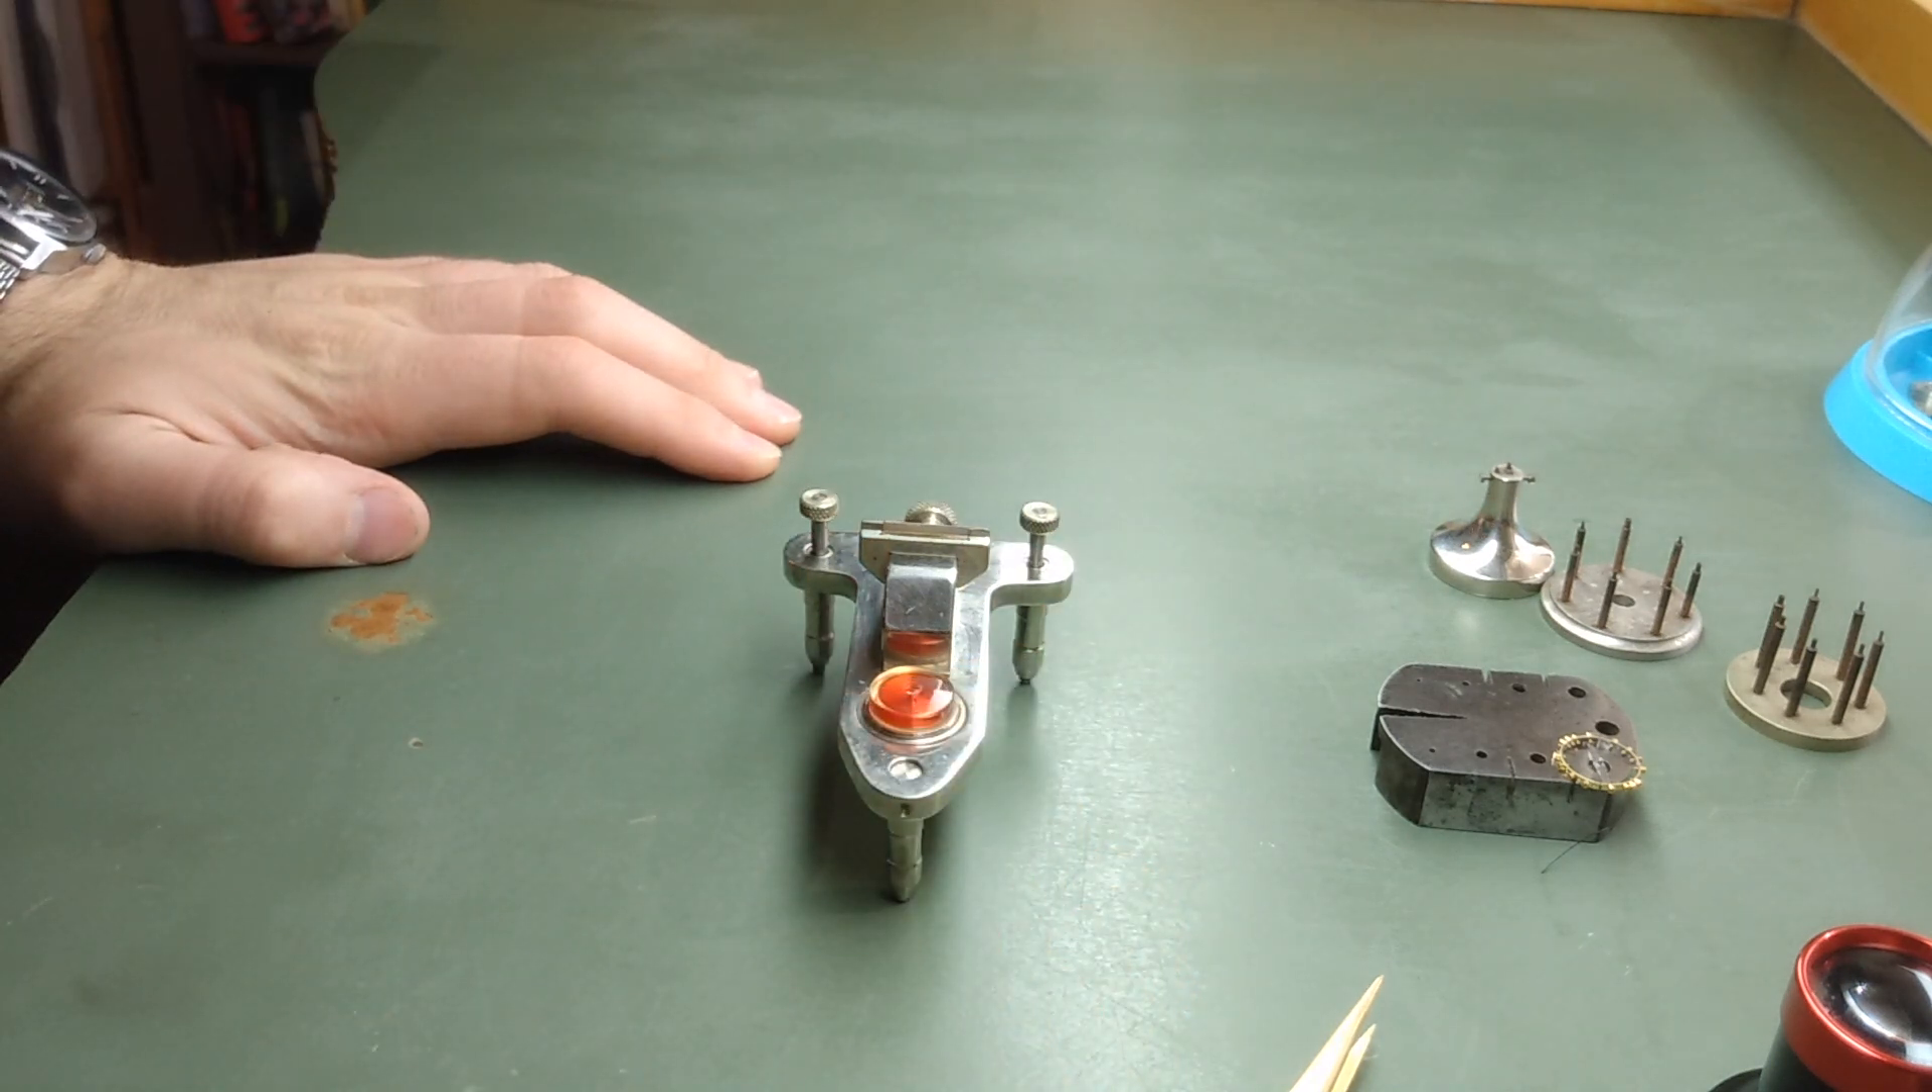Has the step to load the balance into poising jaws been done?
No.